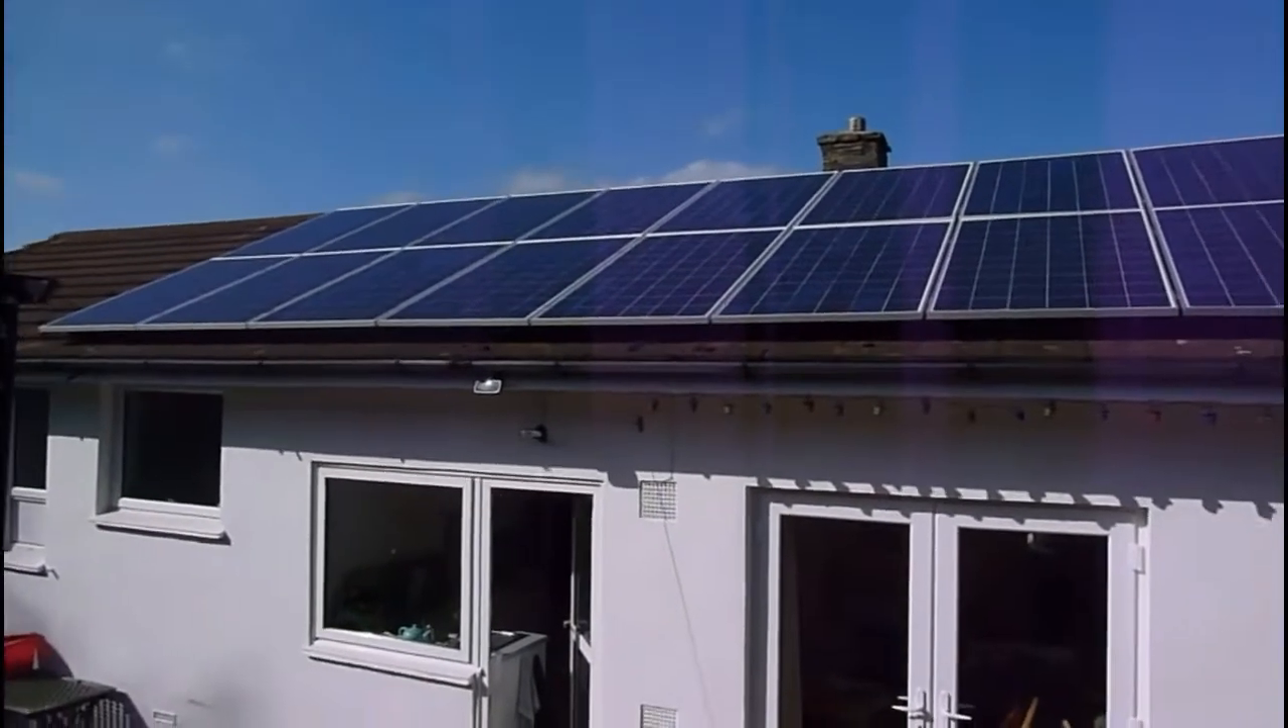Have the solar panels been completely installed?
Yes.